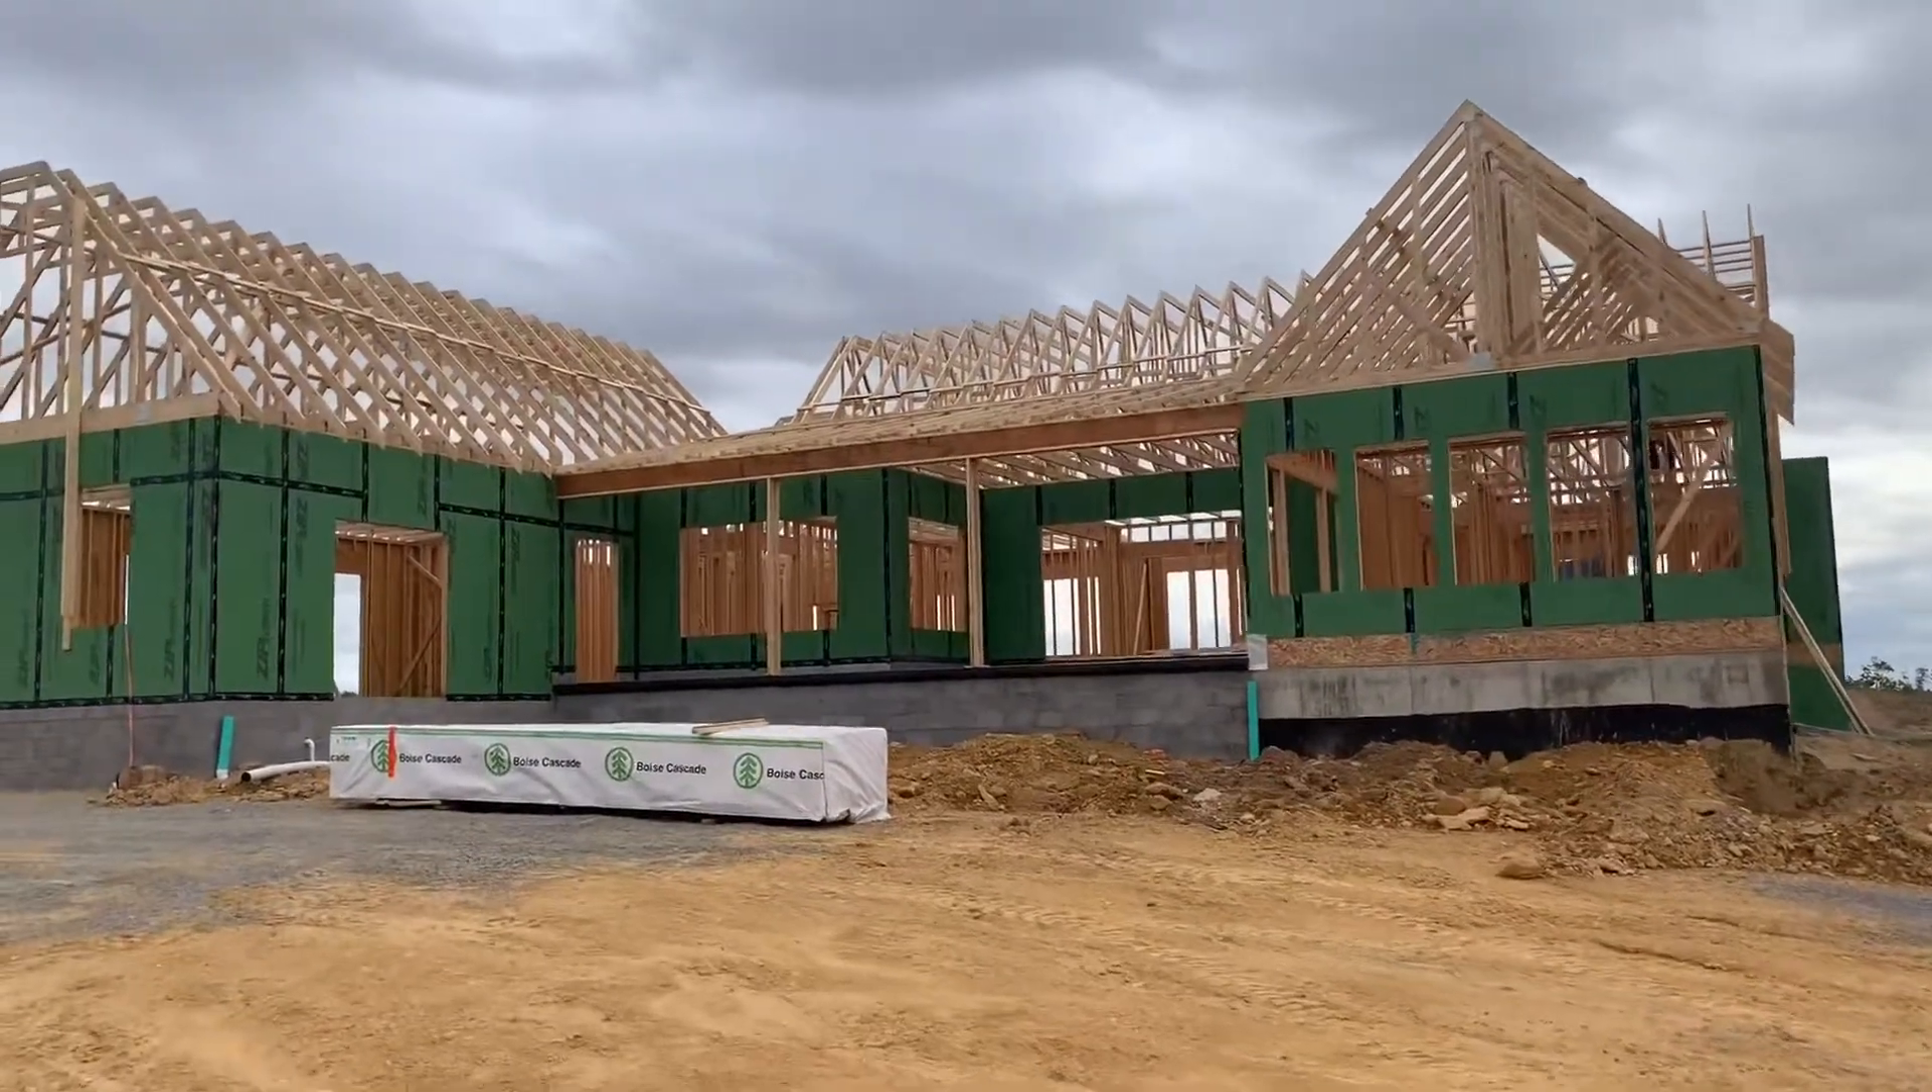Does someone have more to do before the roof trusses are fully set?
No.